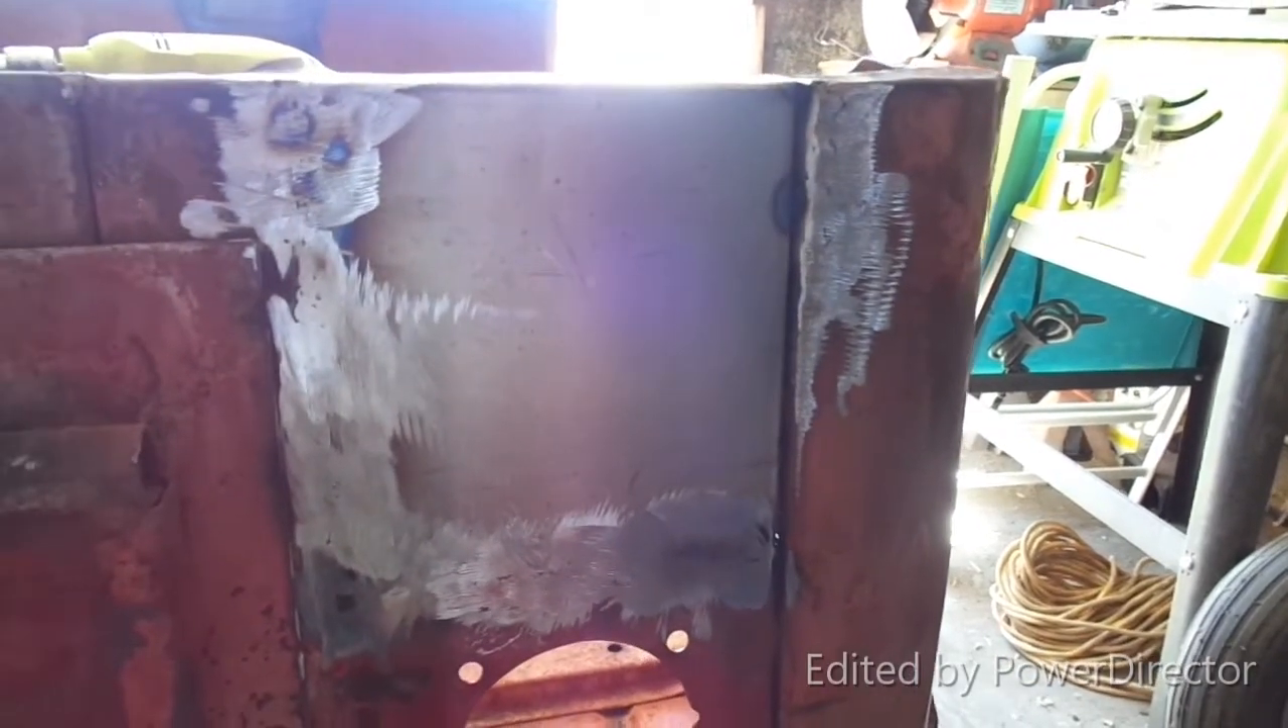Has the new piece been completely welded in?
Yes.